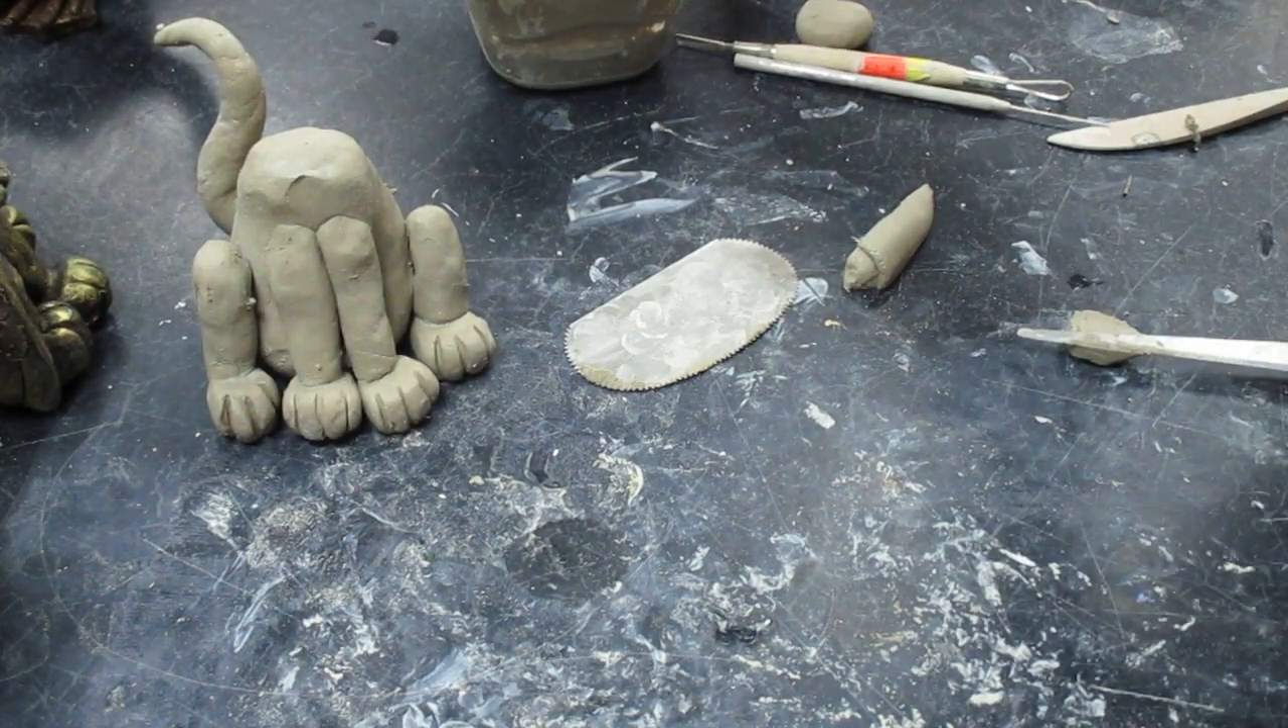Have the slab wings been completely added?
No.